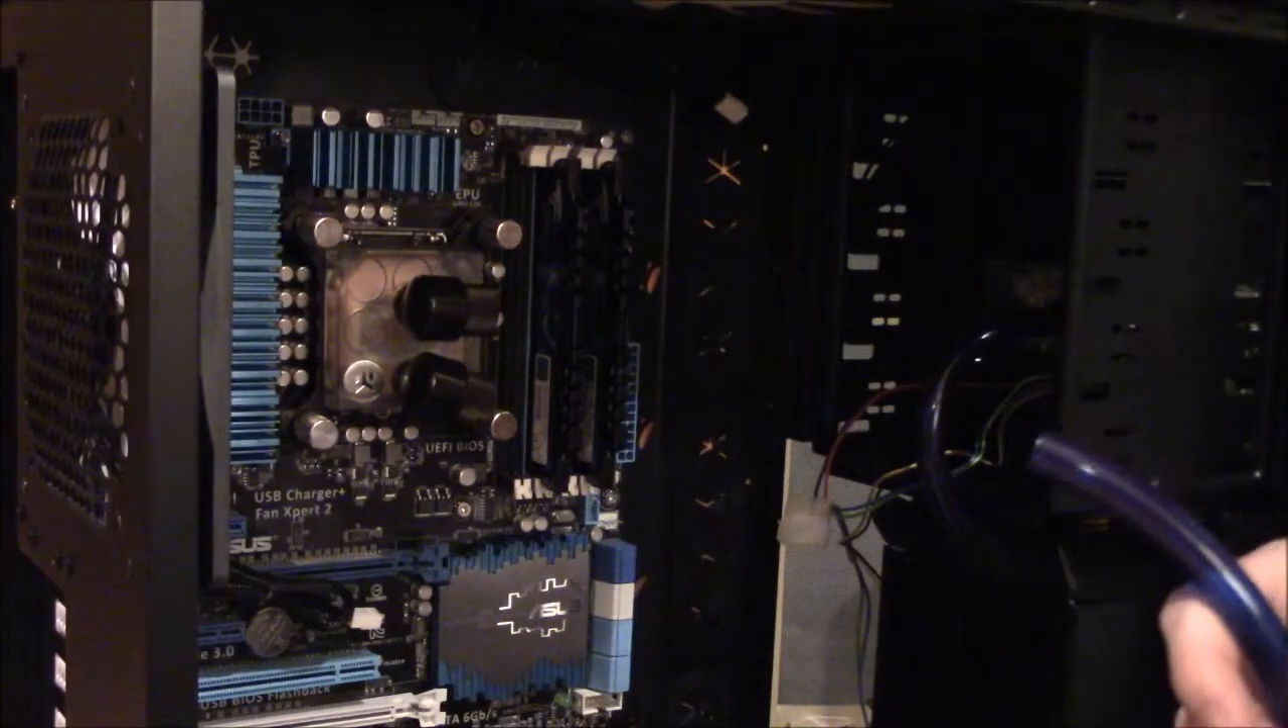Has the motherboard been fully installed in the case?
Yes.